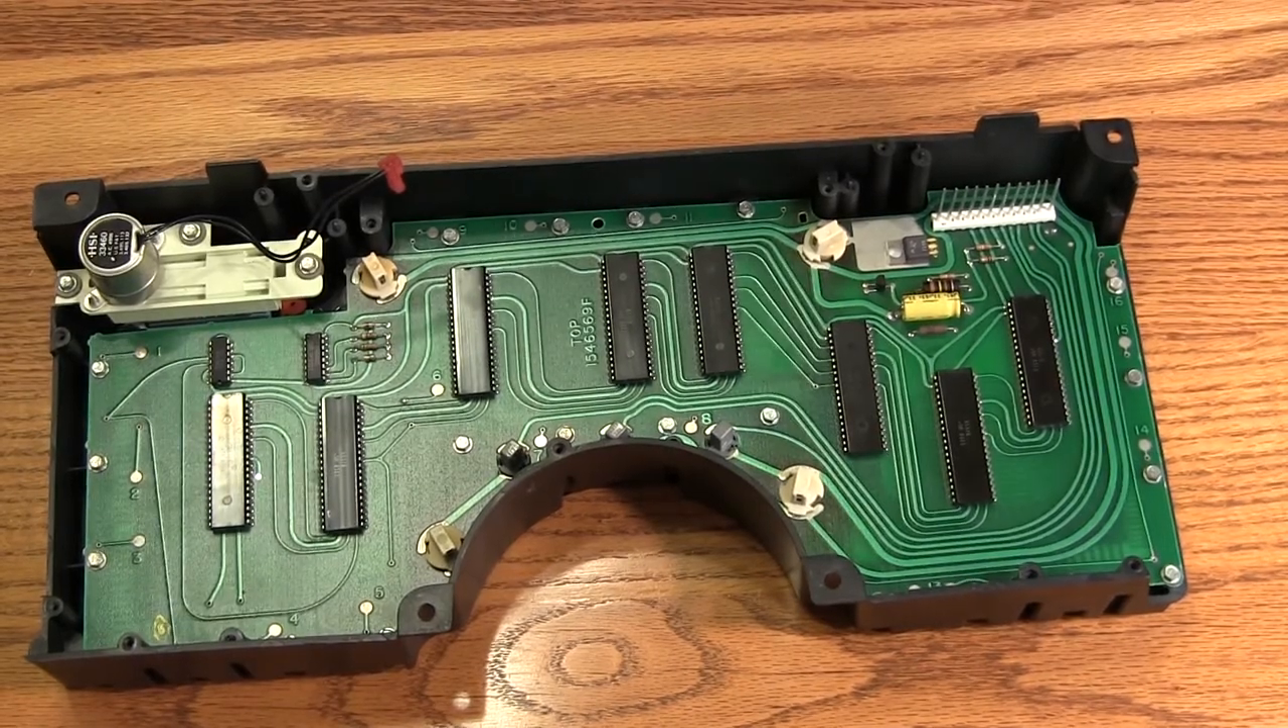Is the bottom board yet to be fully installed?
No.